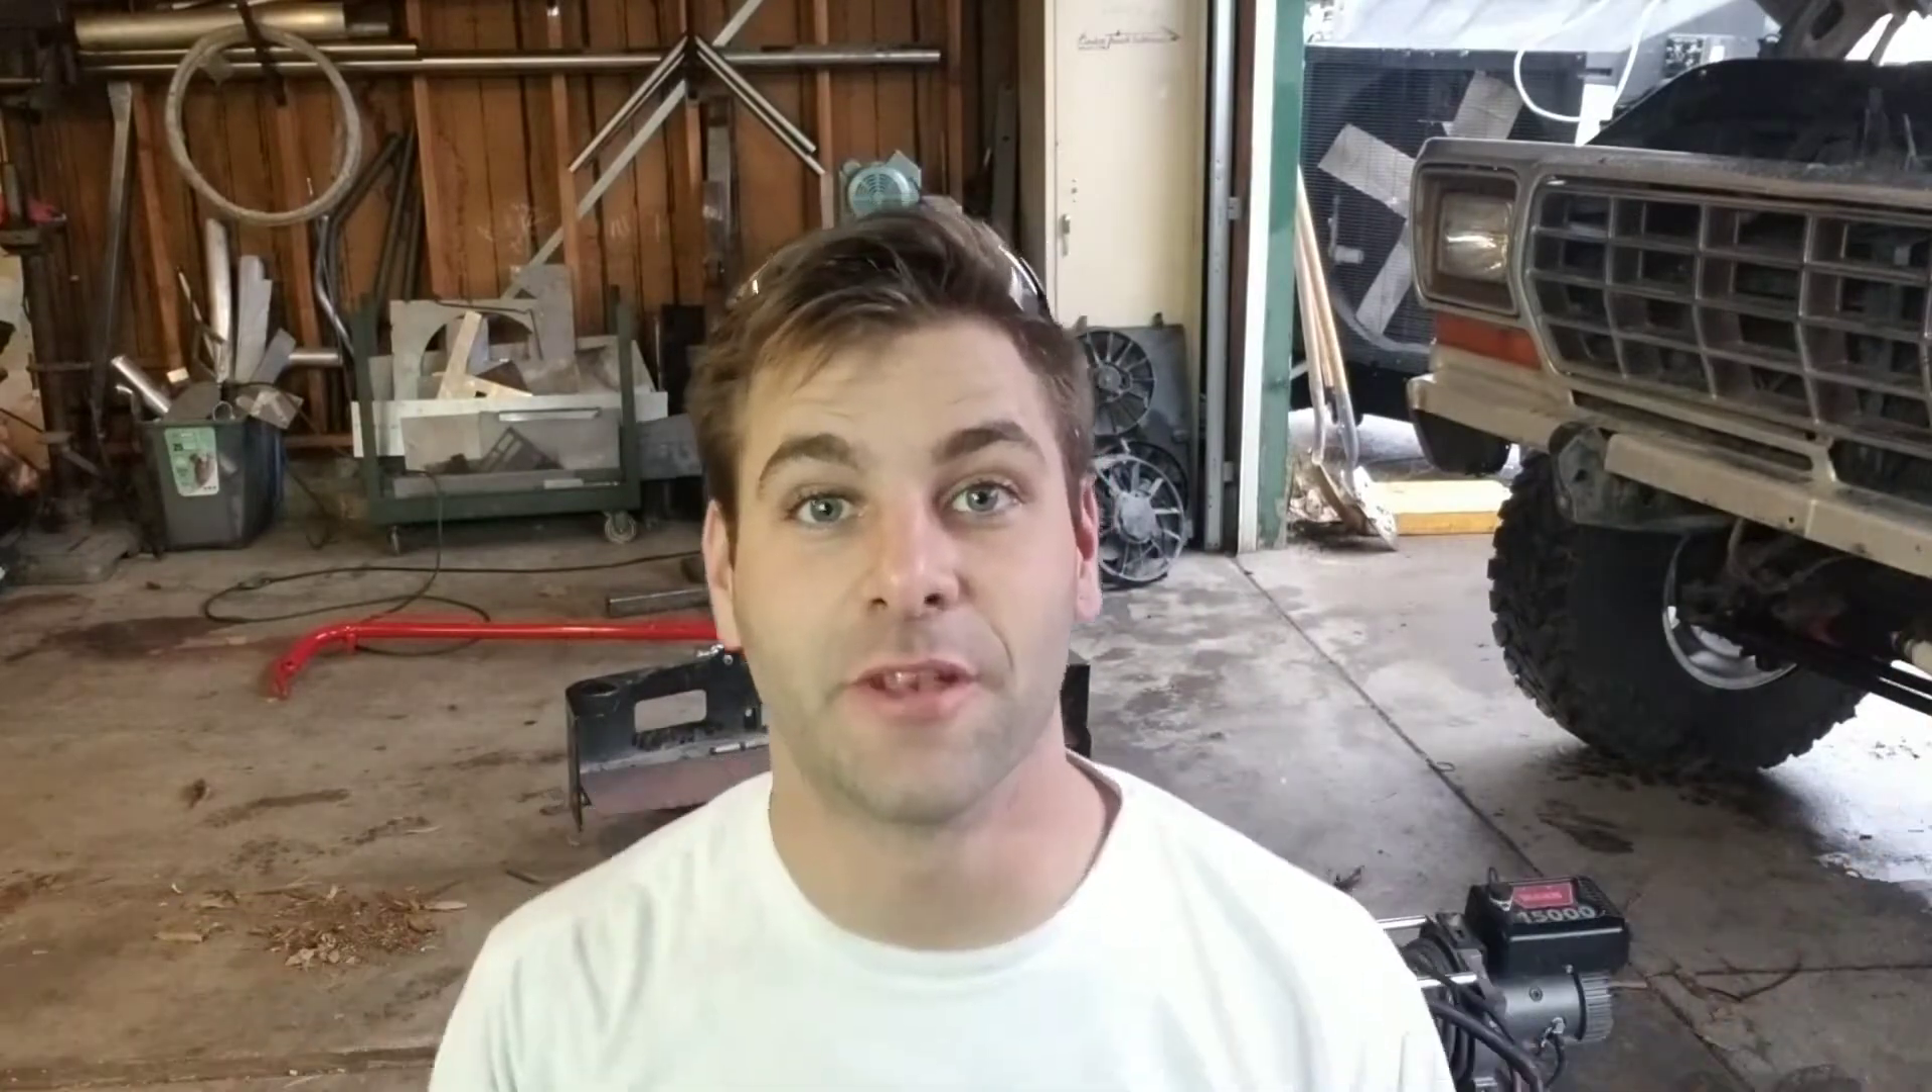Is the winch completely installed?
No.